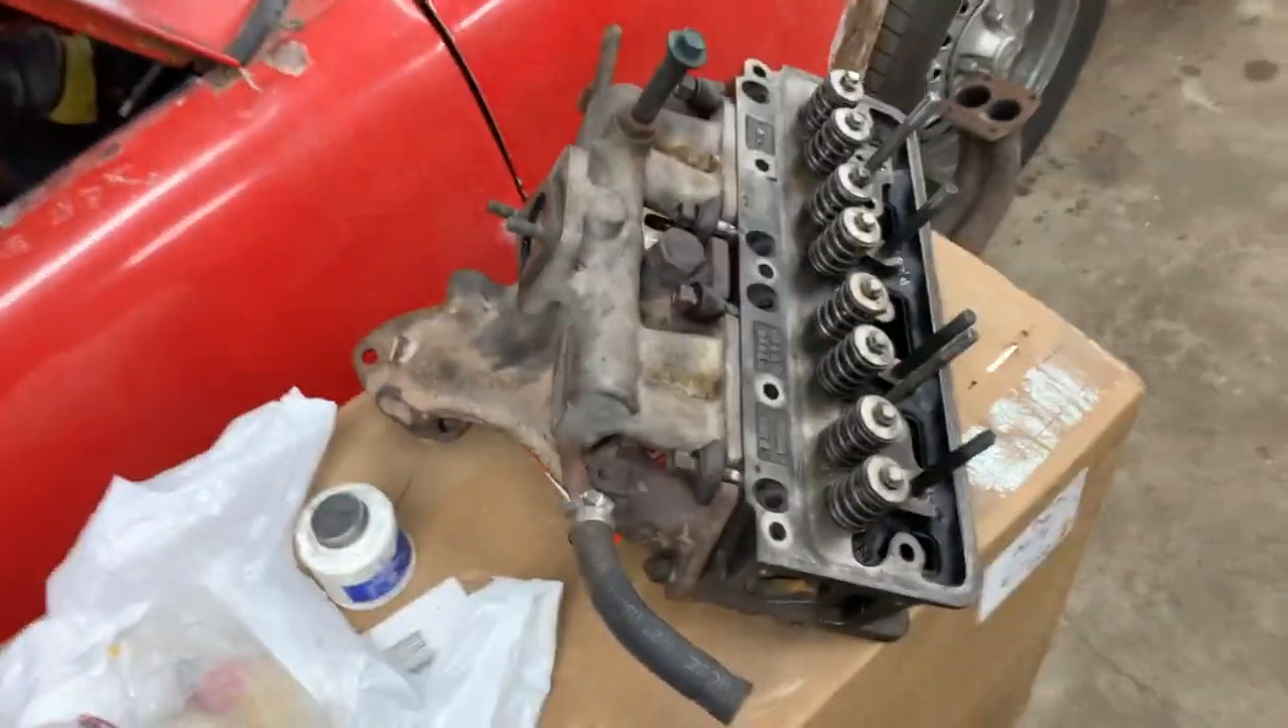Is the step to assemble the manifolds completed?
Yes.